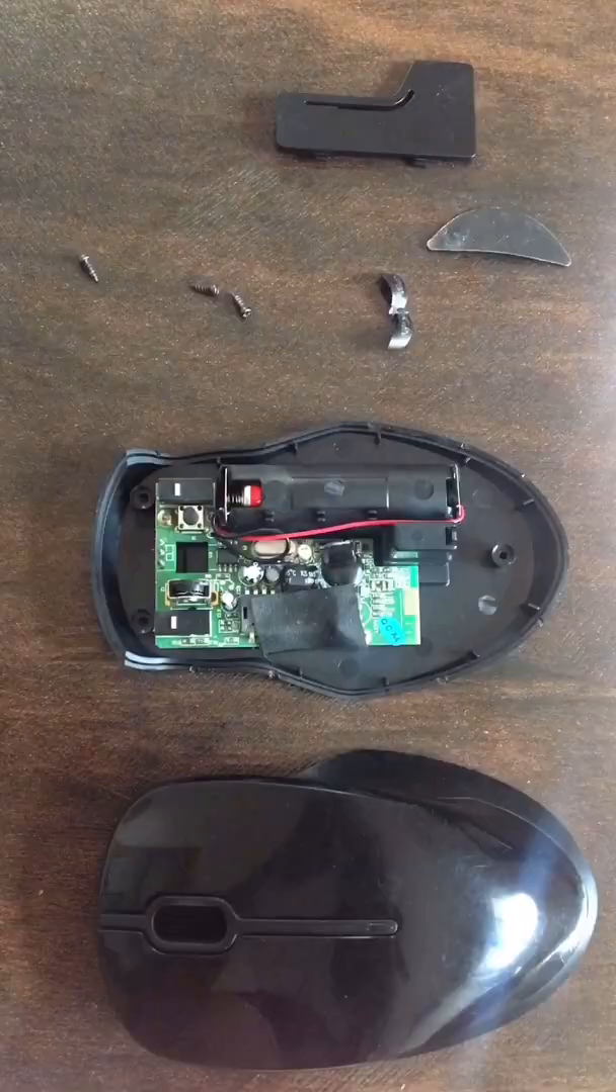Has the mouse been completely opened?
Yes.